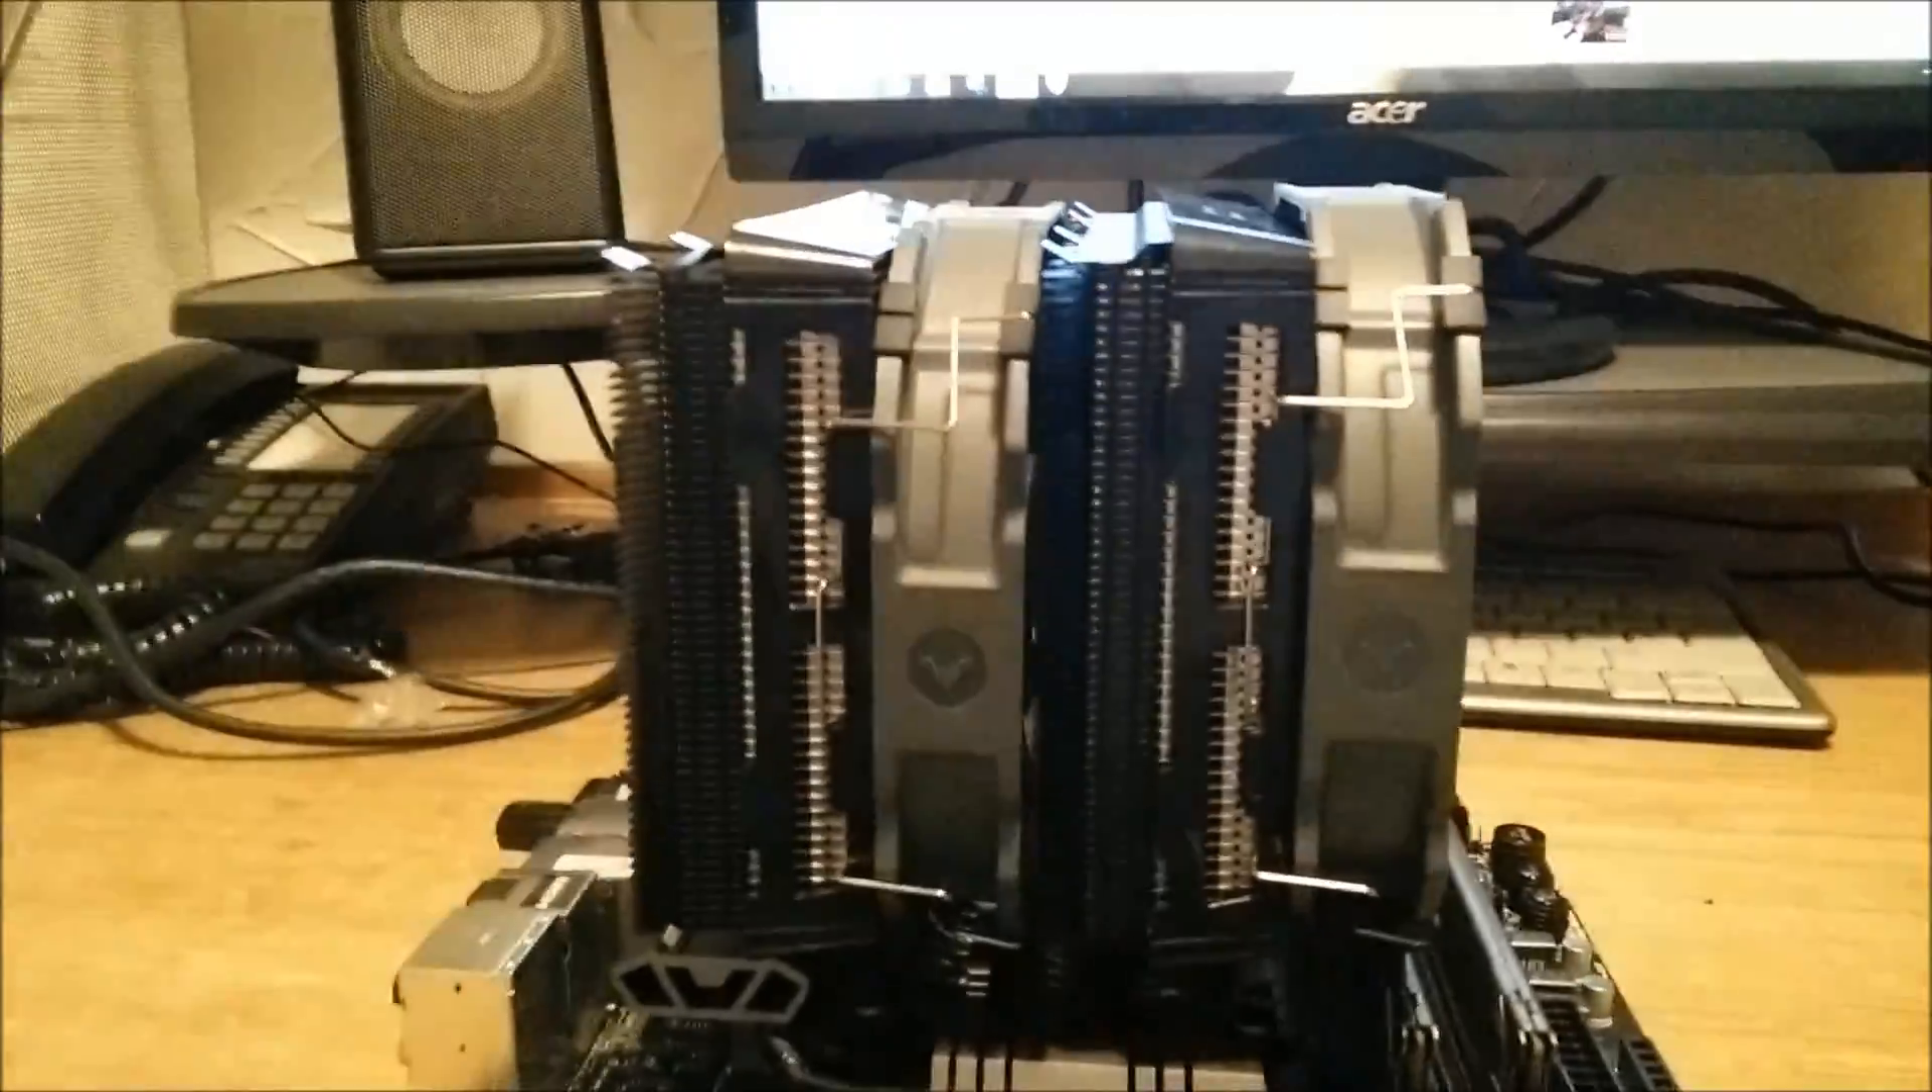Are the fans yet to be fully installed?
No.